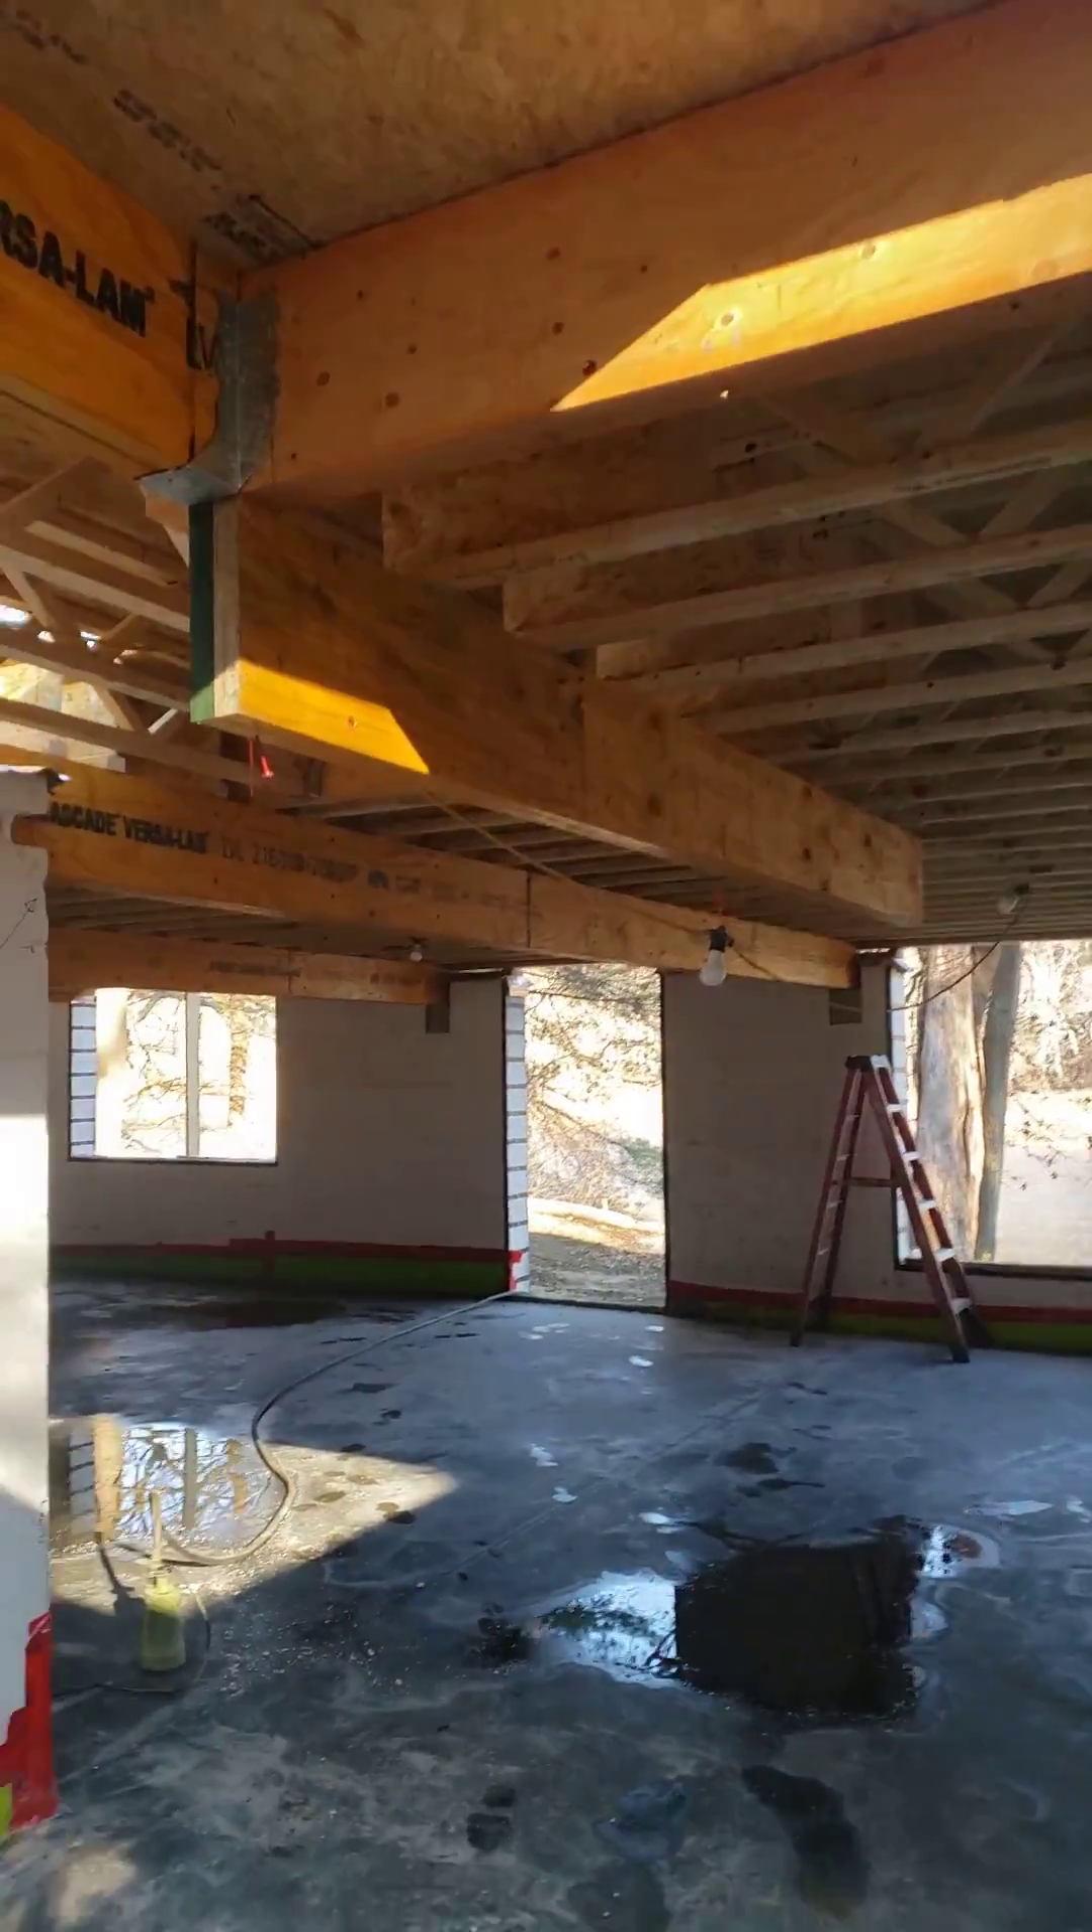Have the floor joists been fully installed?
Yes.